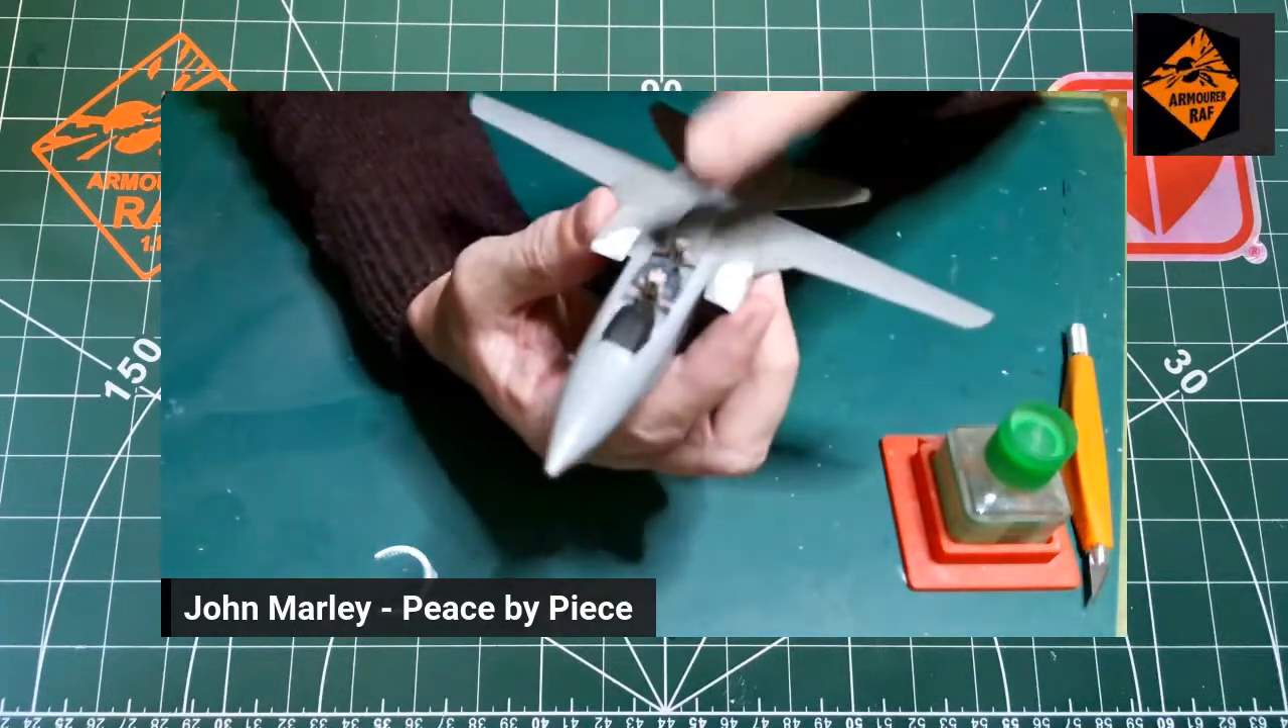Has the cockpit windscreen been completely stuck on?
No.